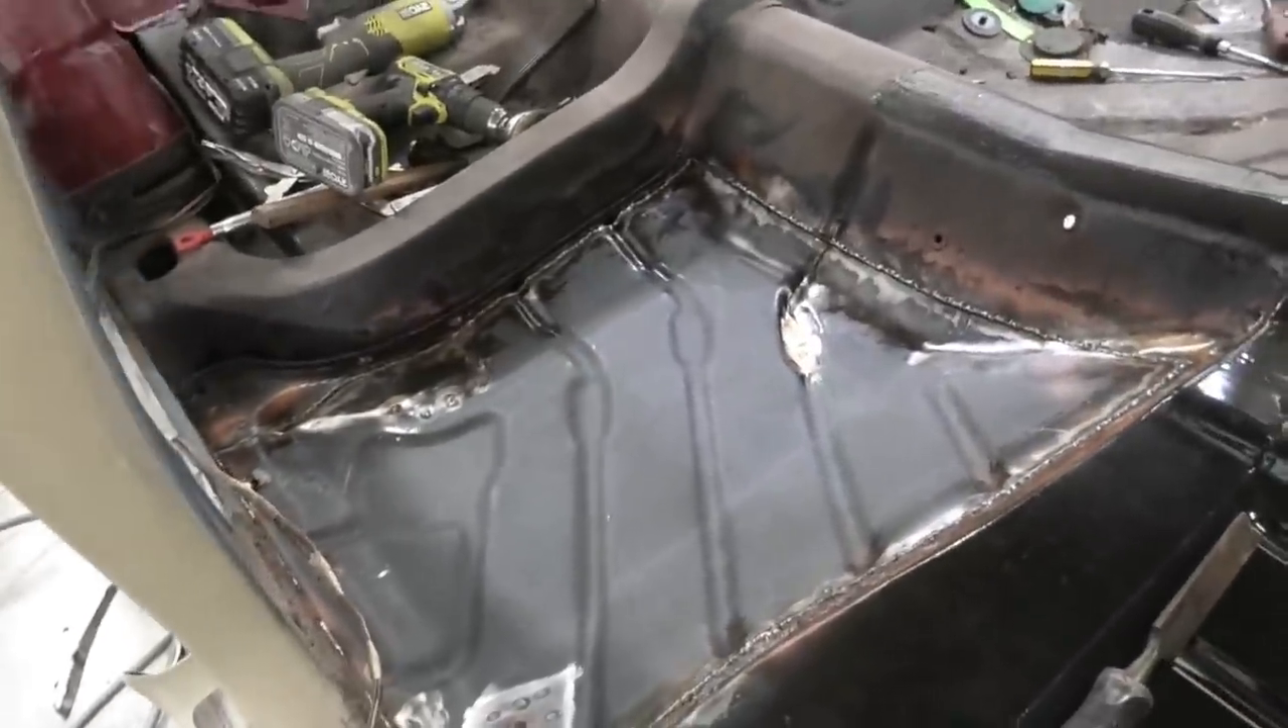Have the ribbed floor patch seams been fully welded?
Yes.